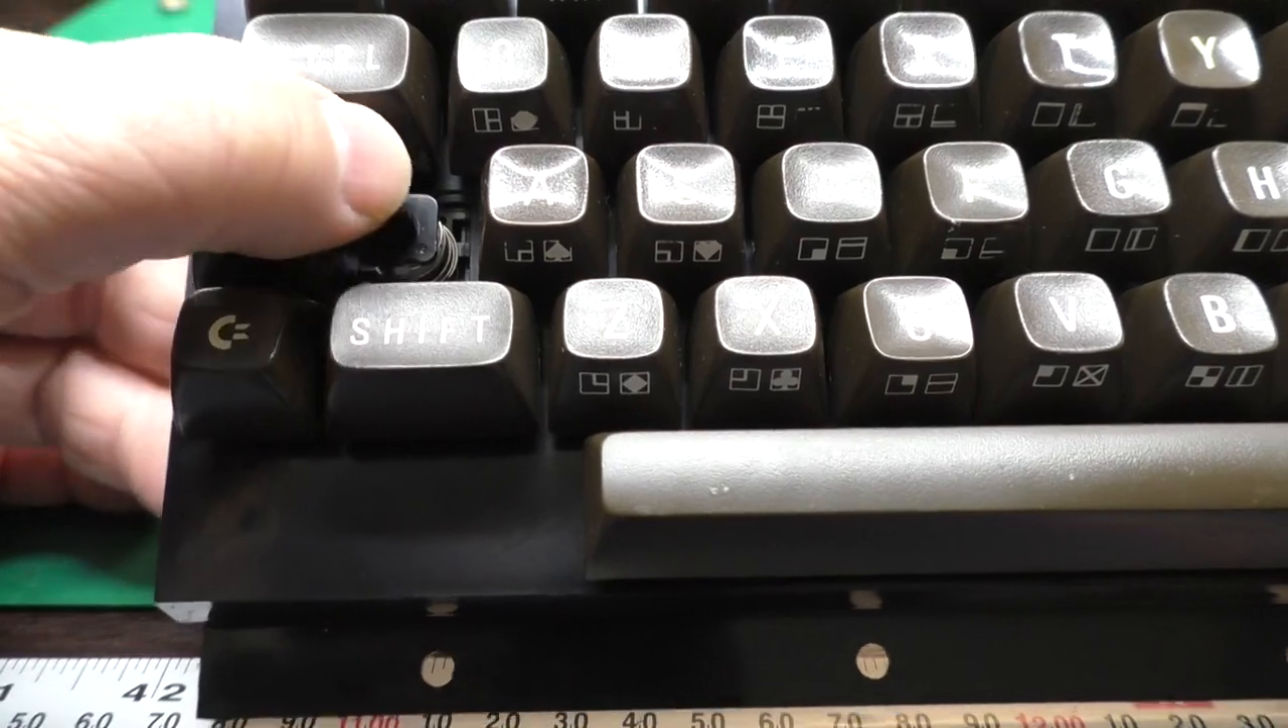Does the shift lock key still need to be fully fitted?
Yes.